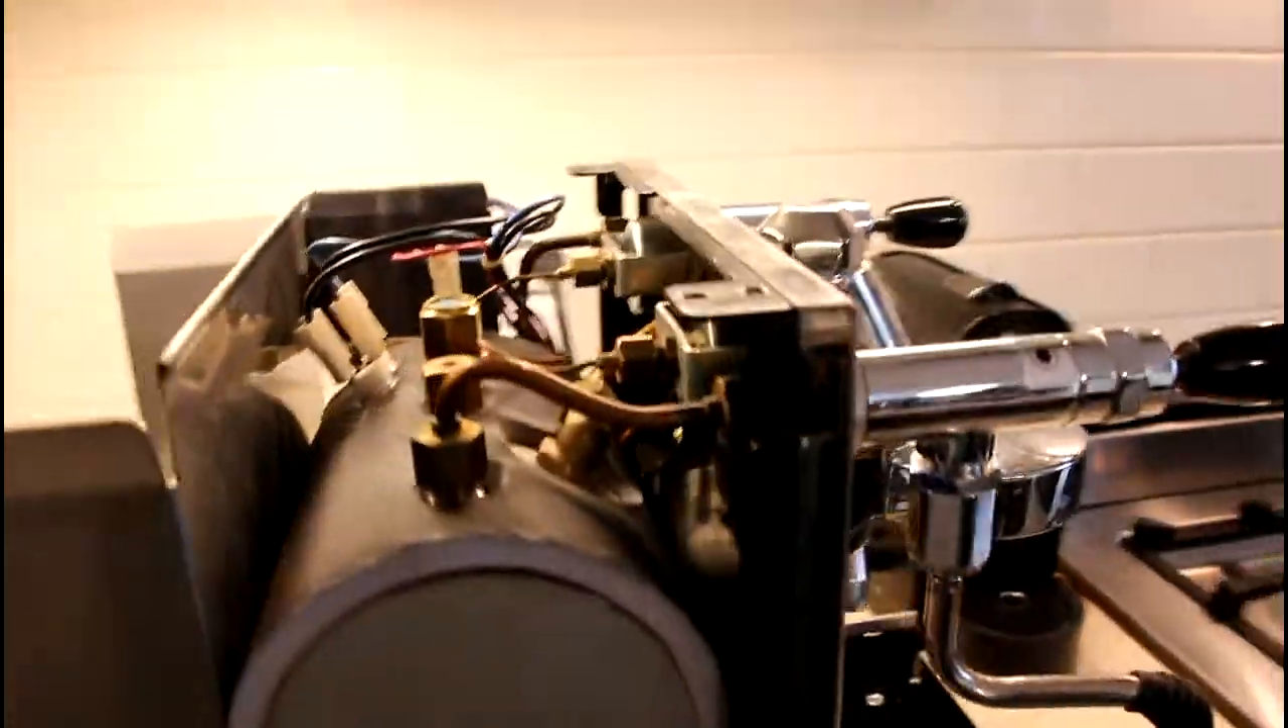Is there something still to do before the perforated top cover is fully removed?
No.